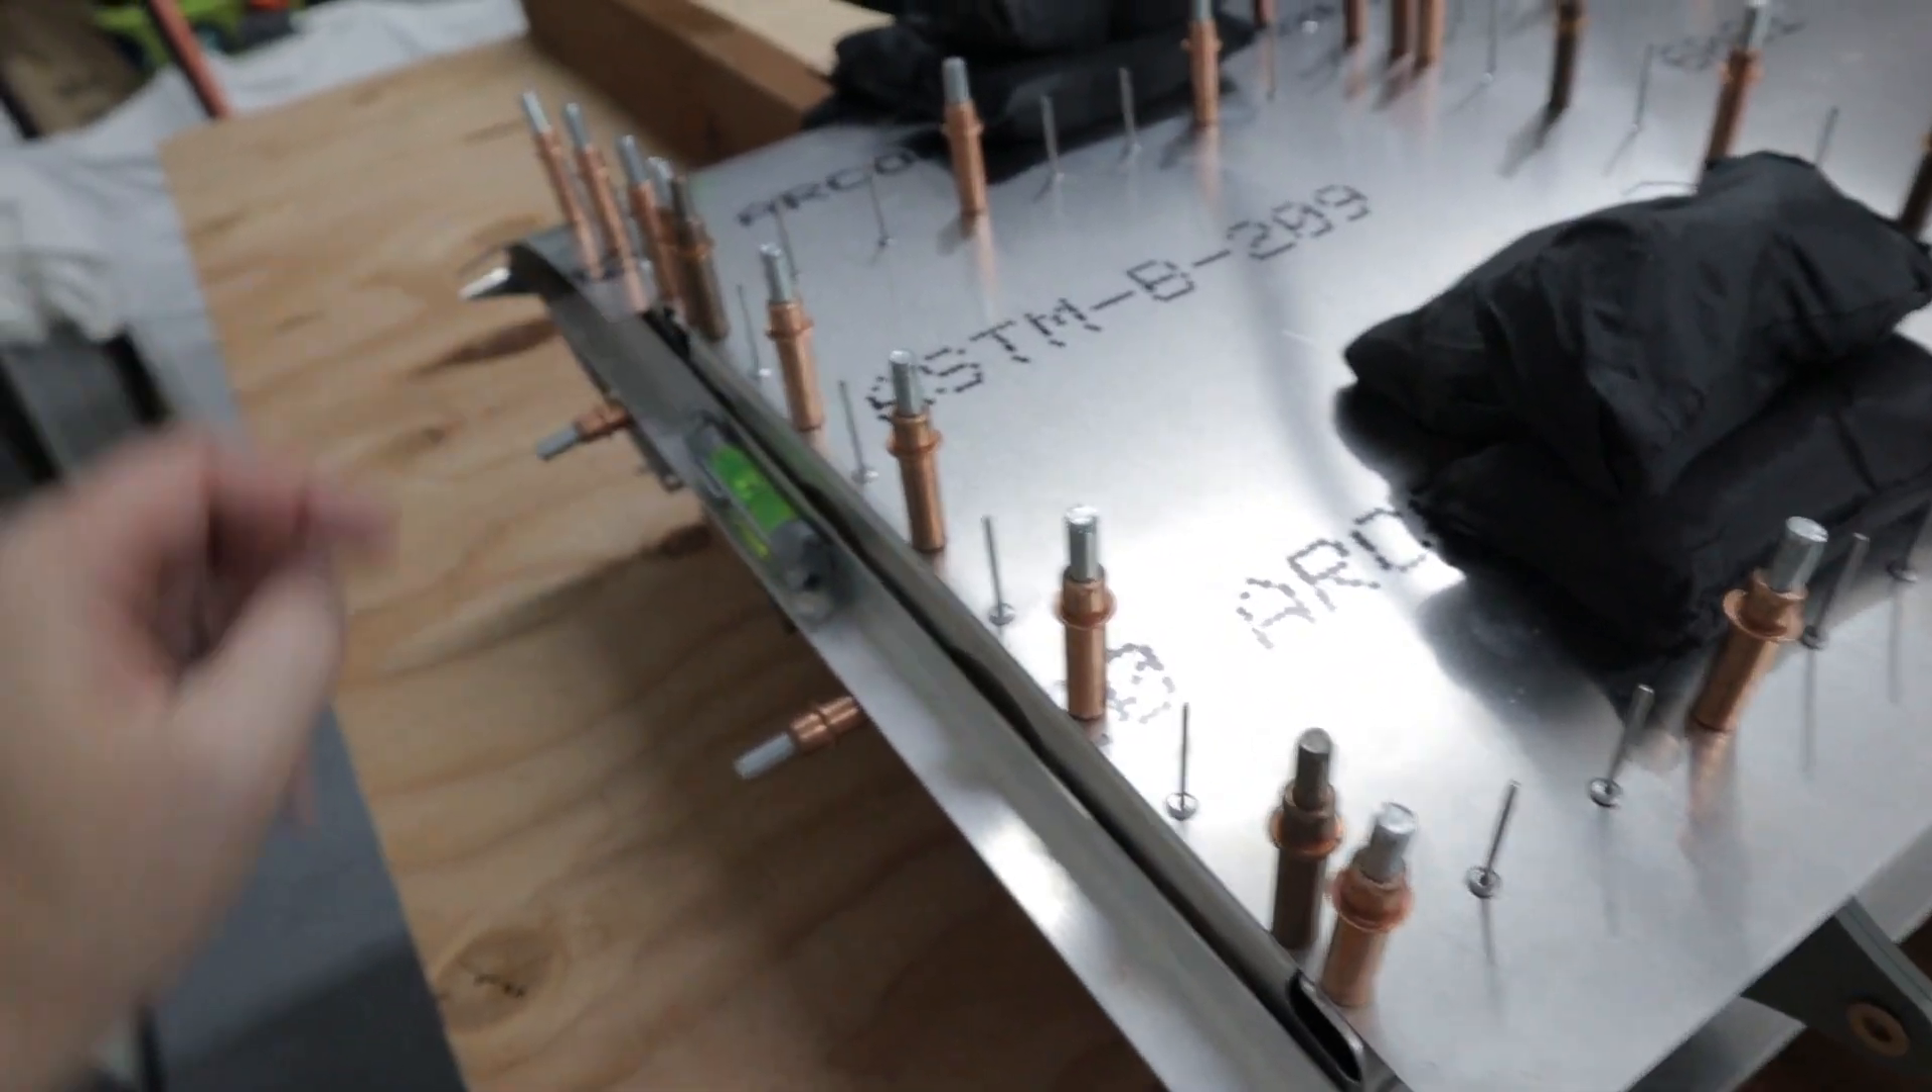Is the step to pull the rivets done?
No.